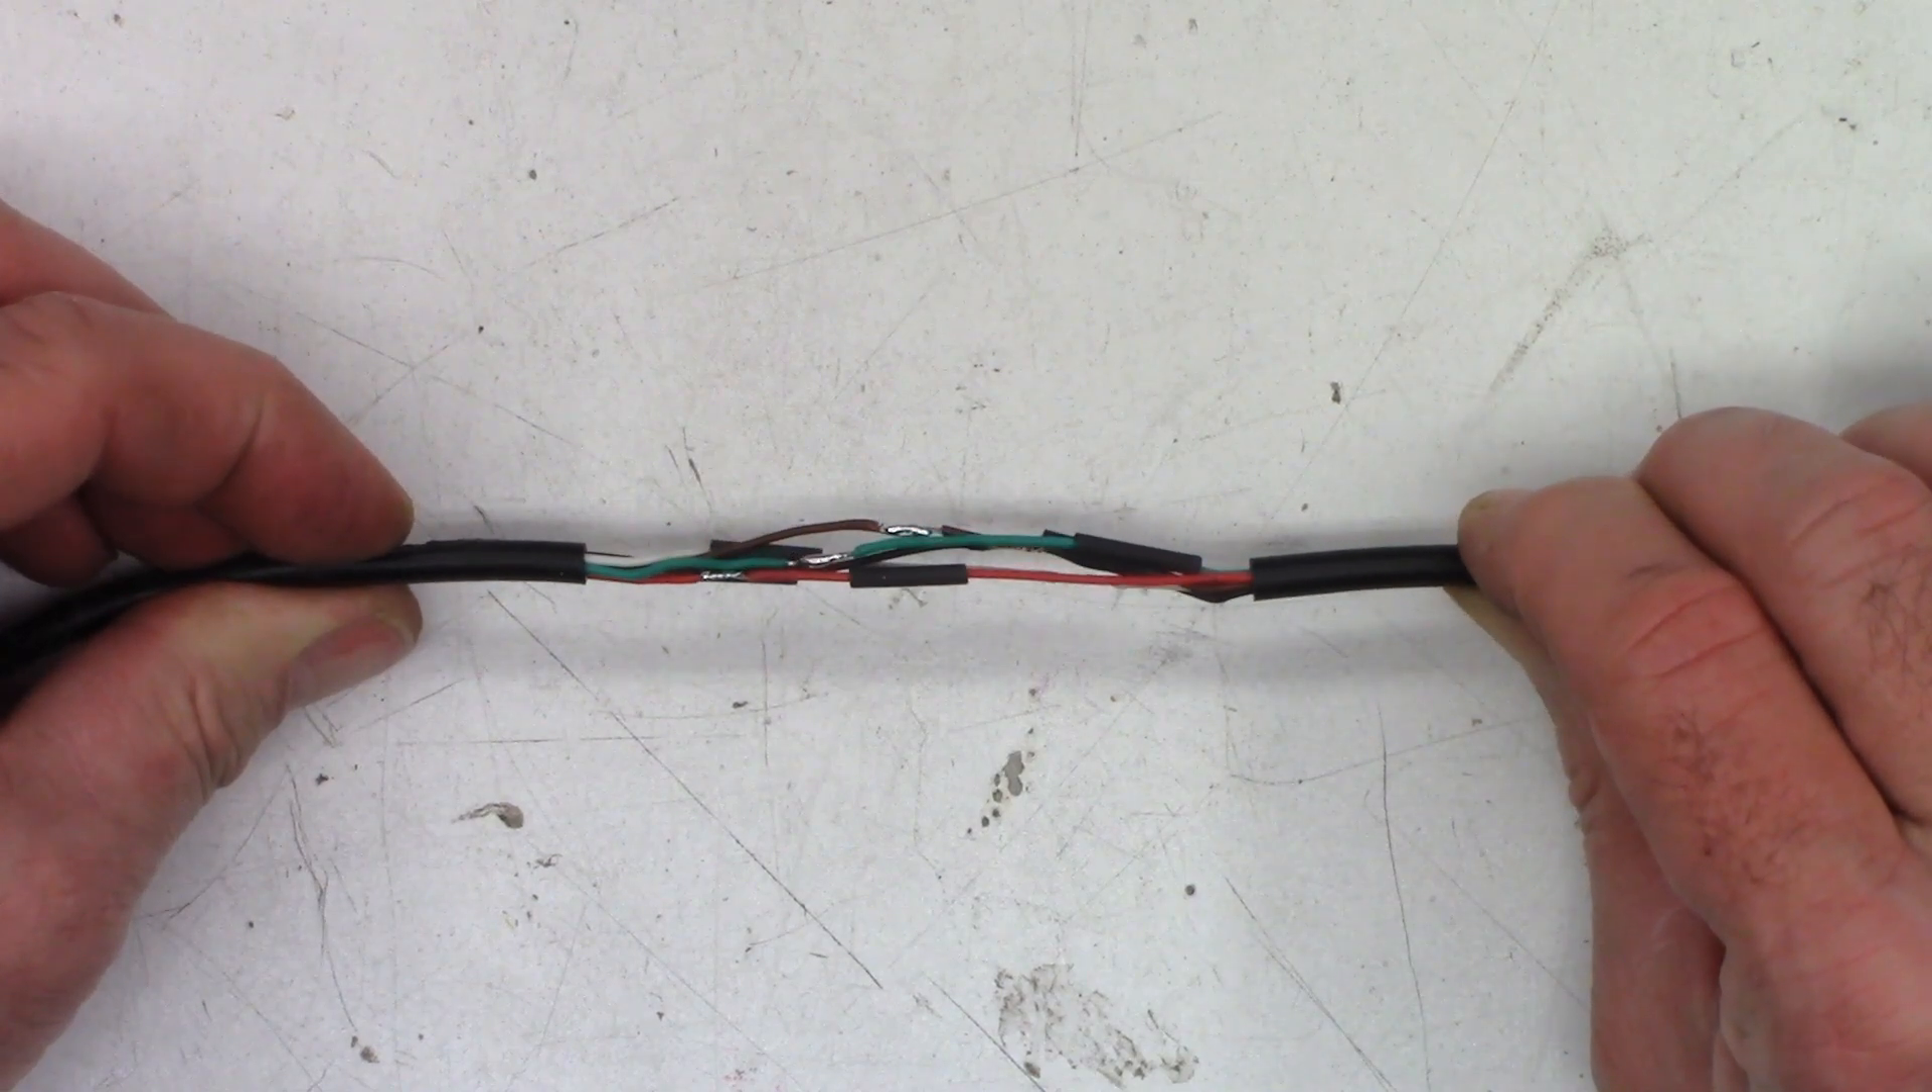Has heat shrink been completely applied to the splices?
No.